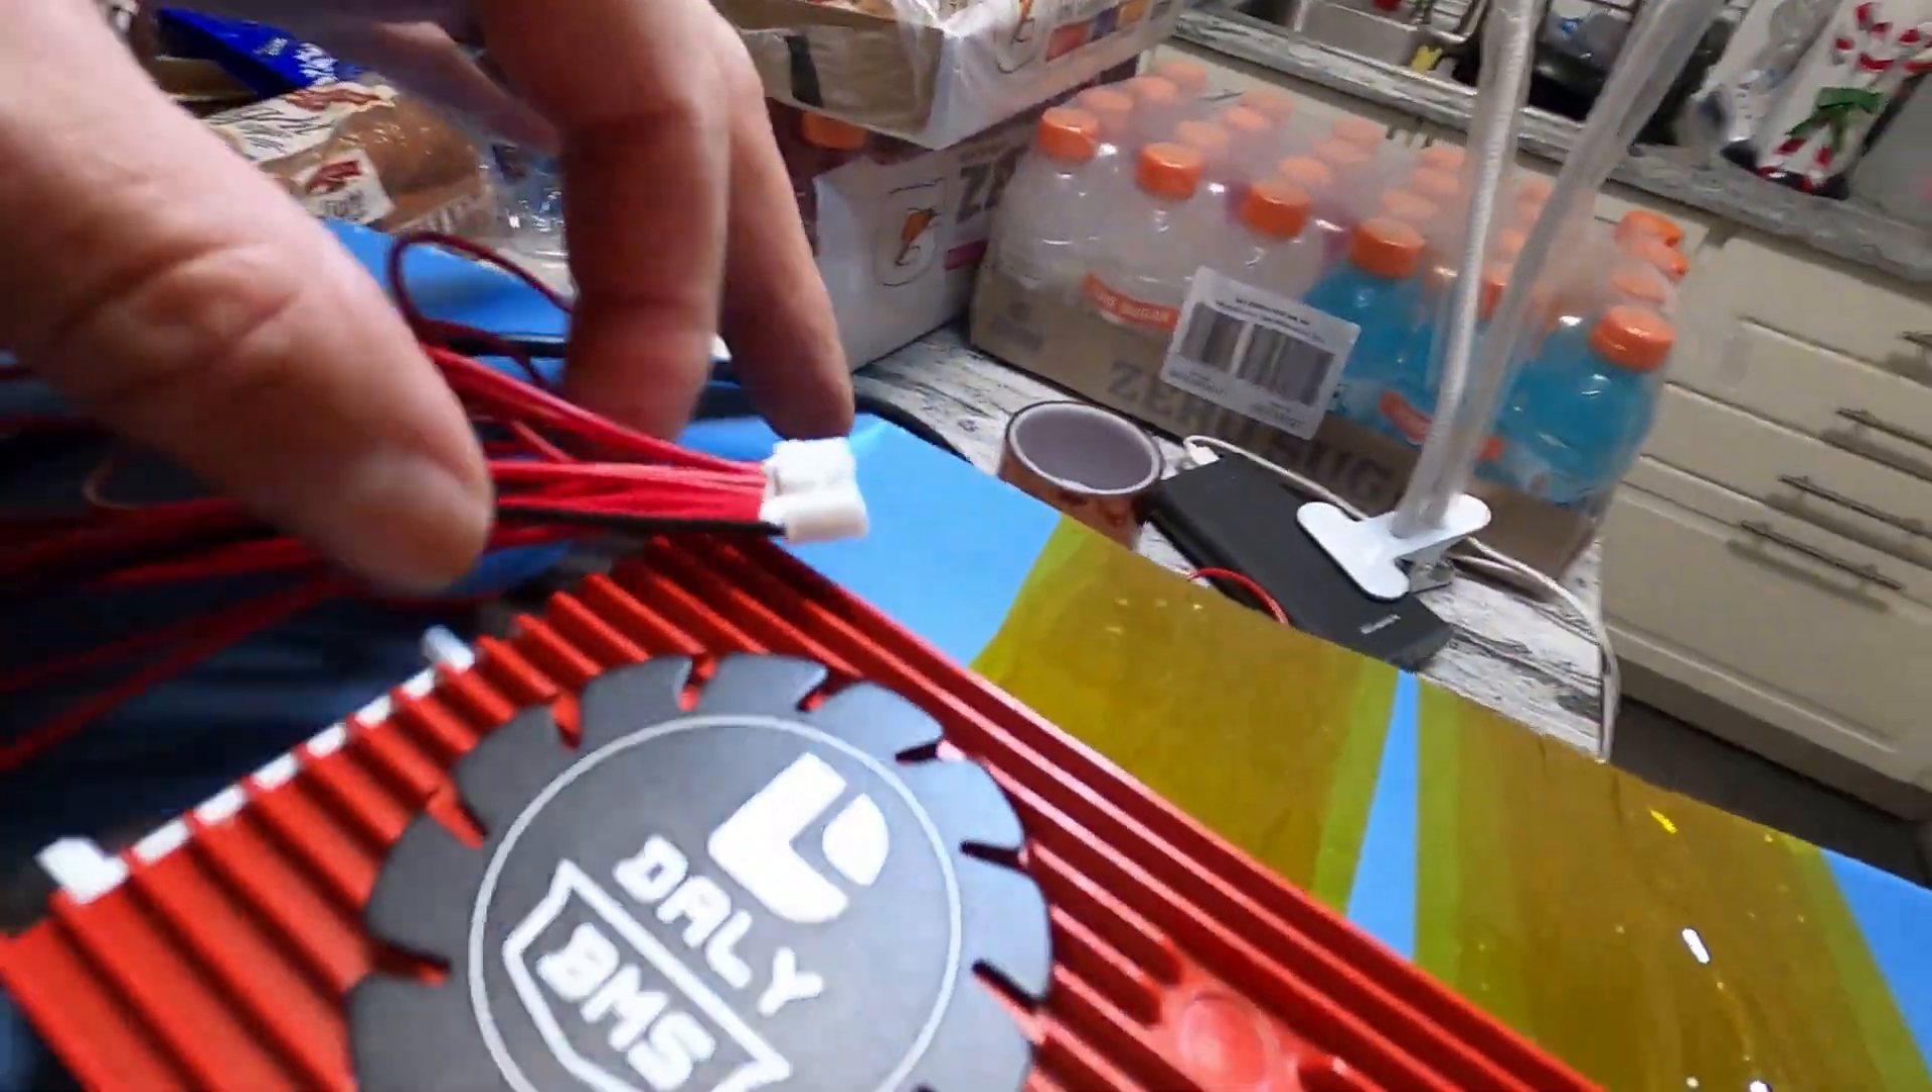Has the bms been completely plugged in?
No.